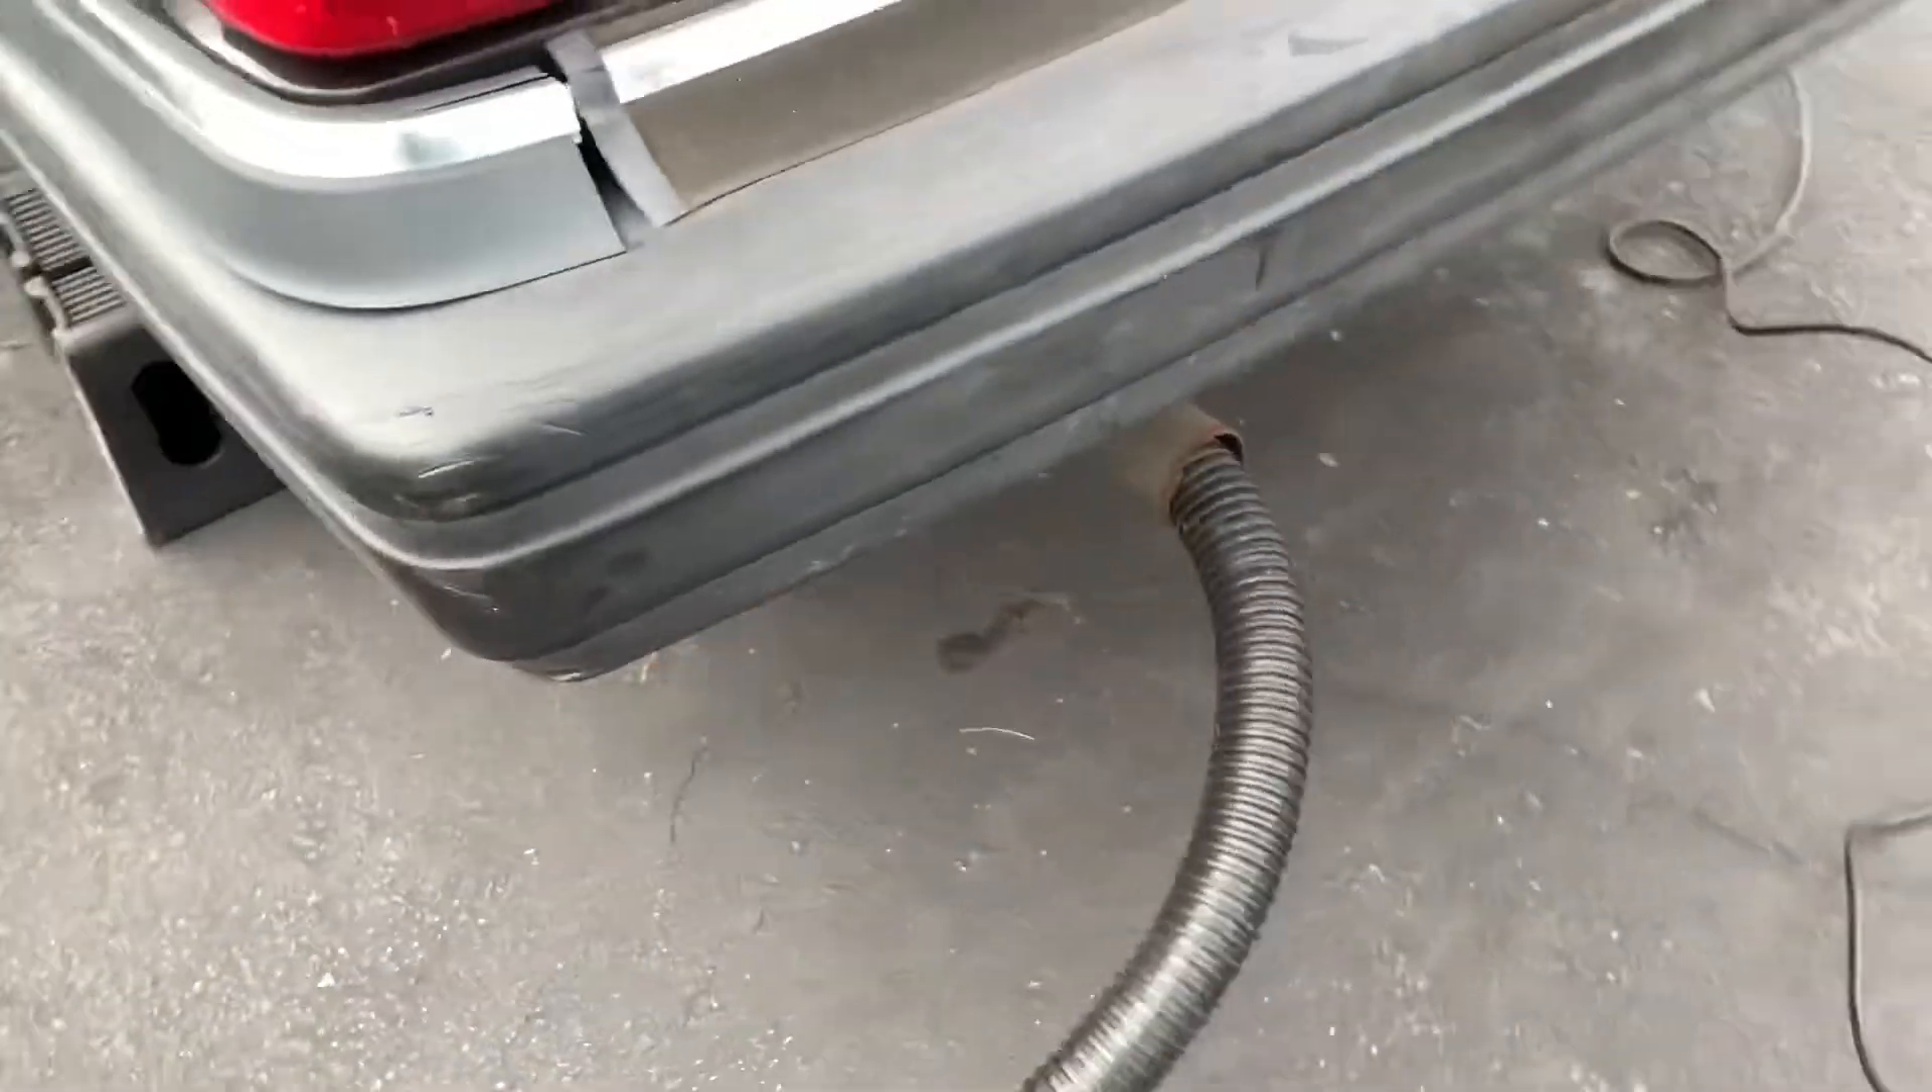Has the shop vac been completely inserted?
Yes.